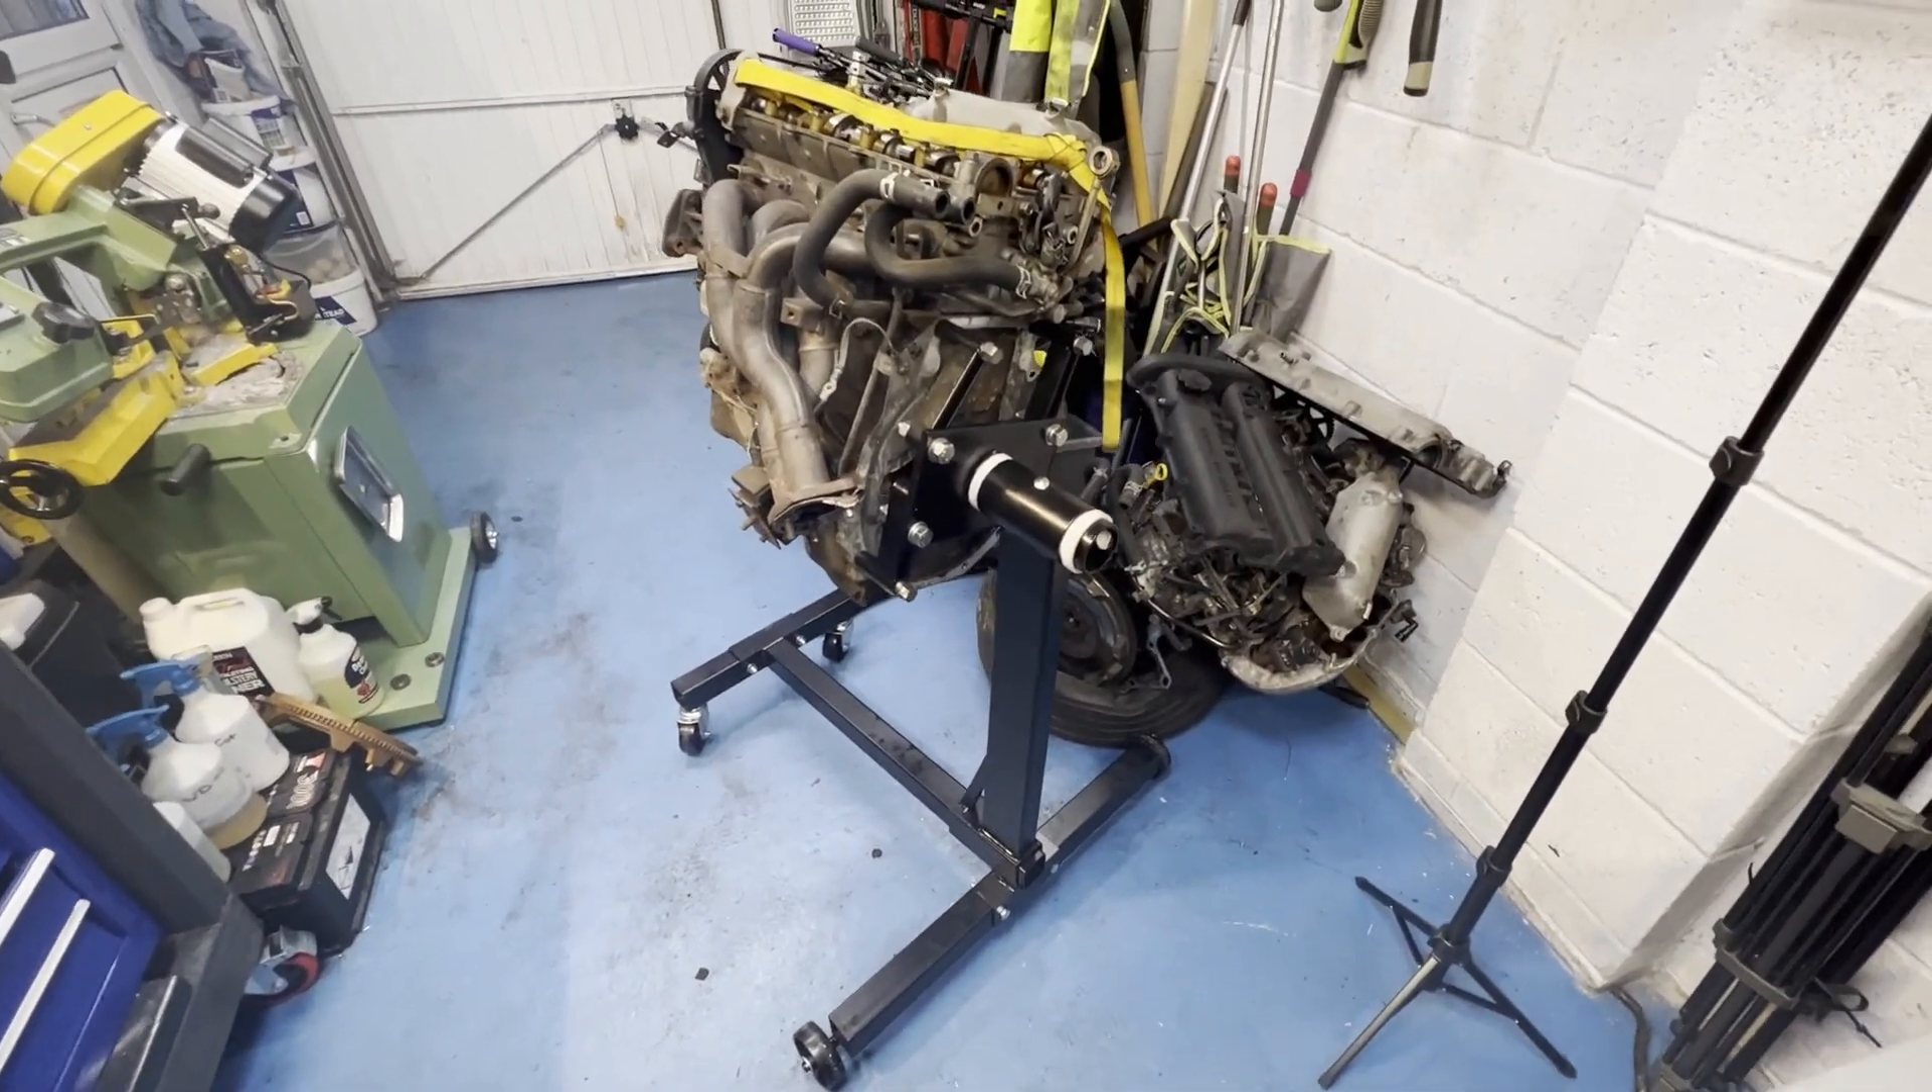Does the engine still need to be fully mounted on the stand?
No.